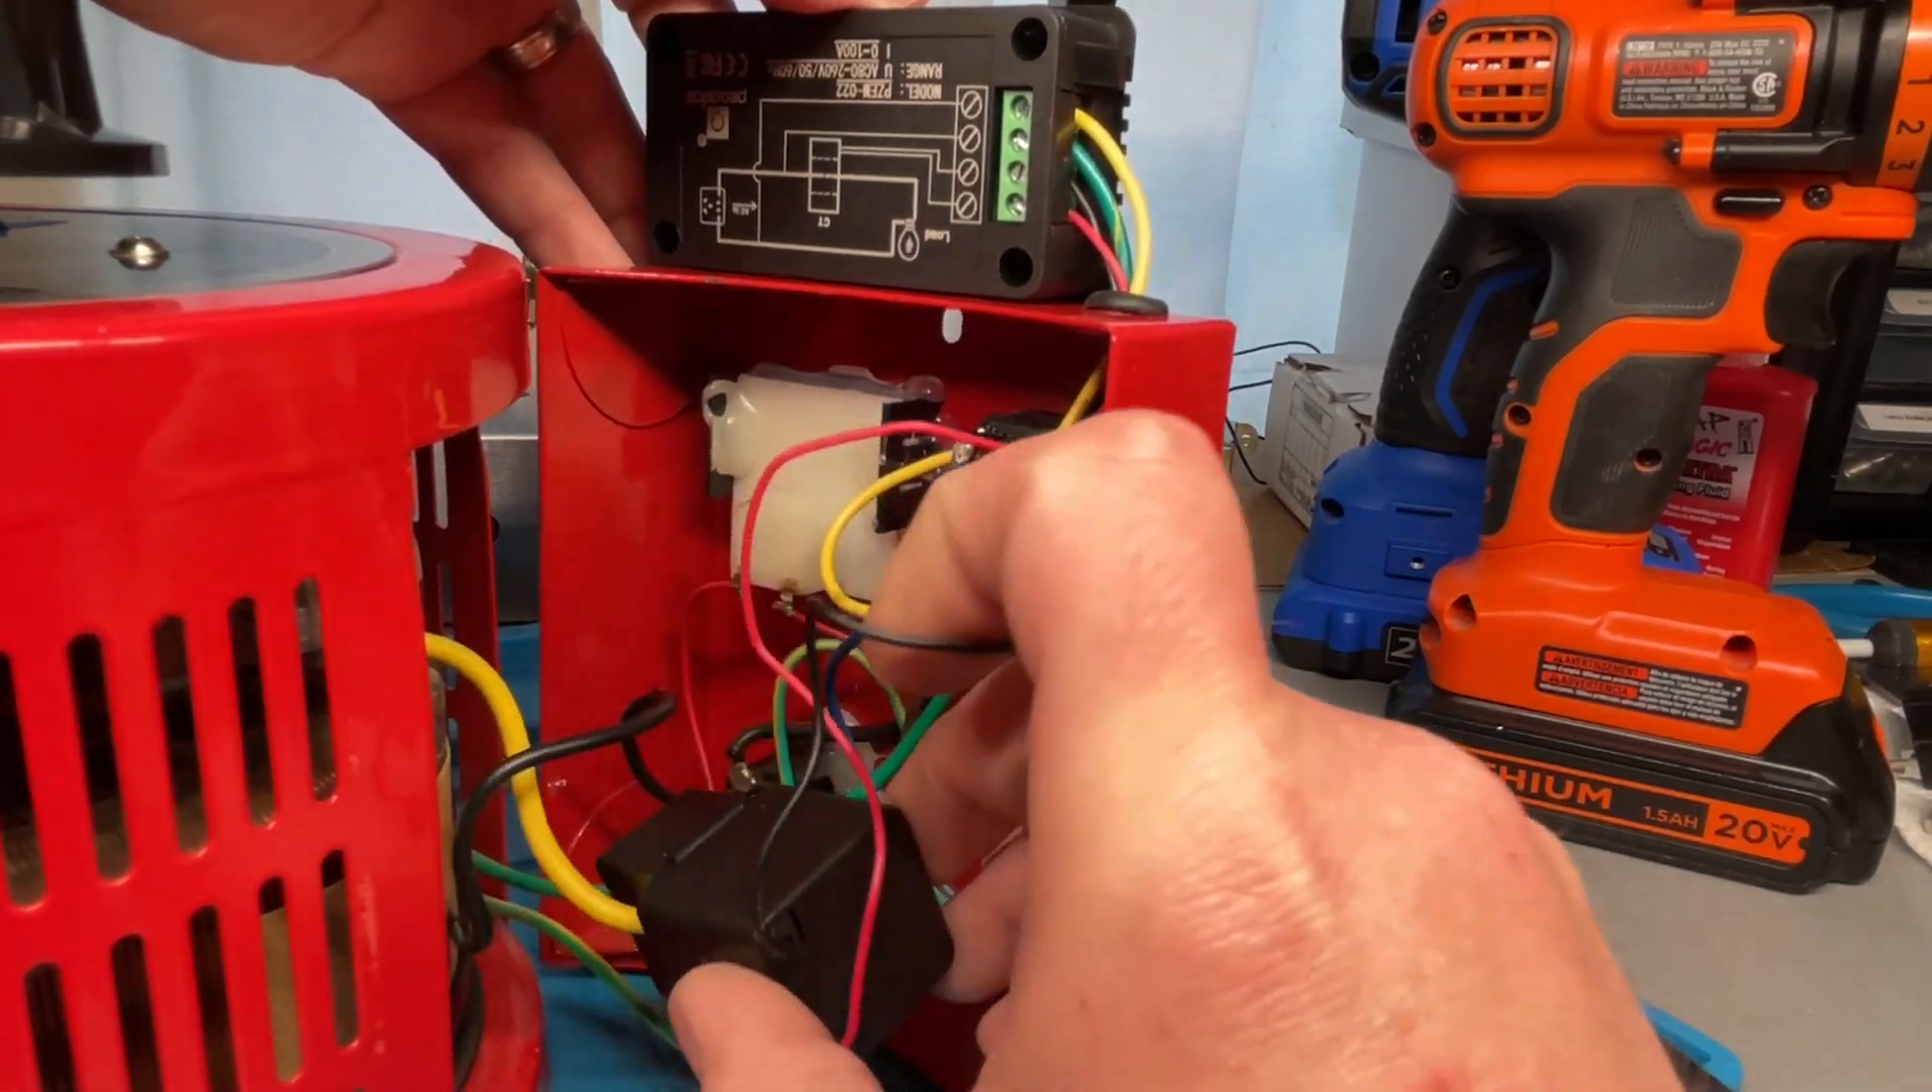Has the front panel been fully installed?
No.